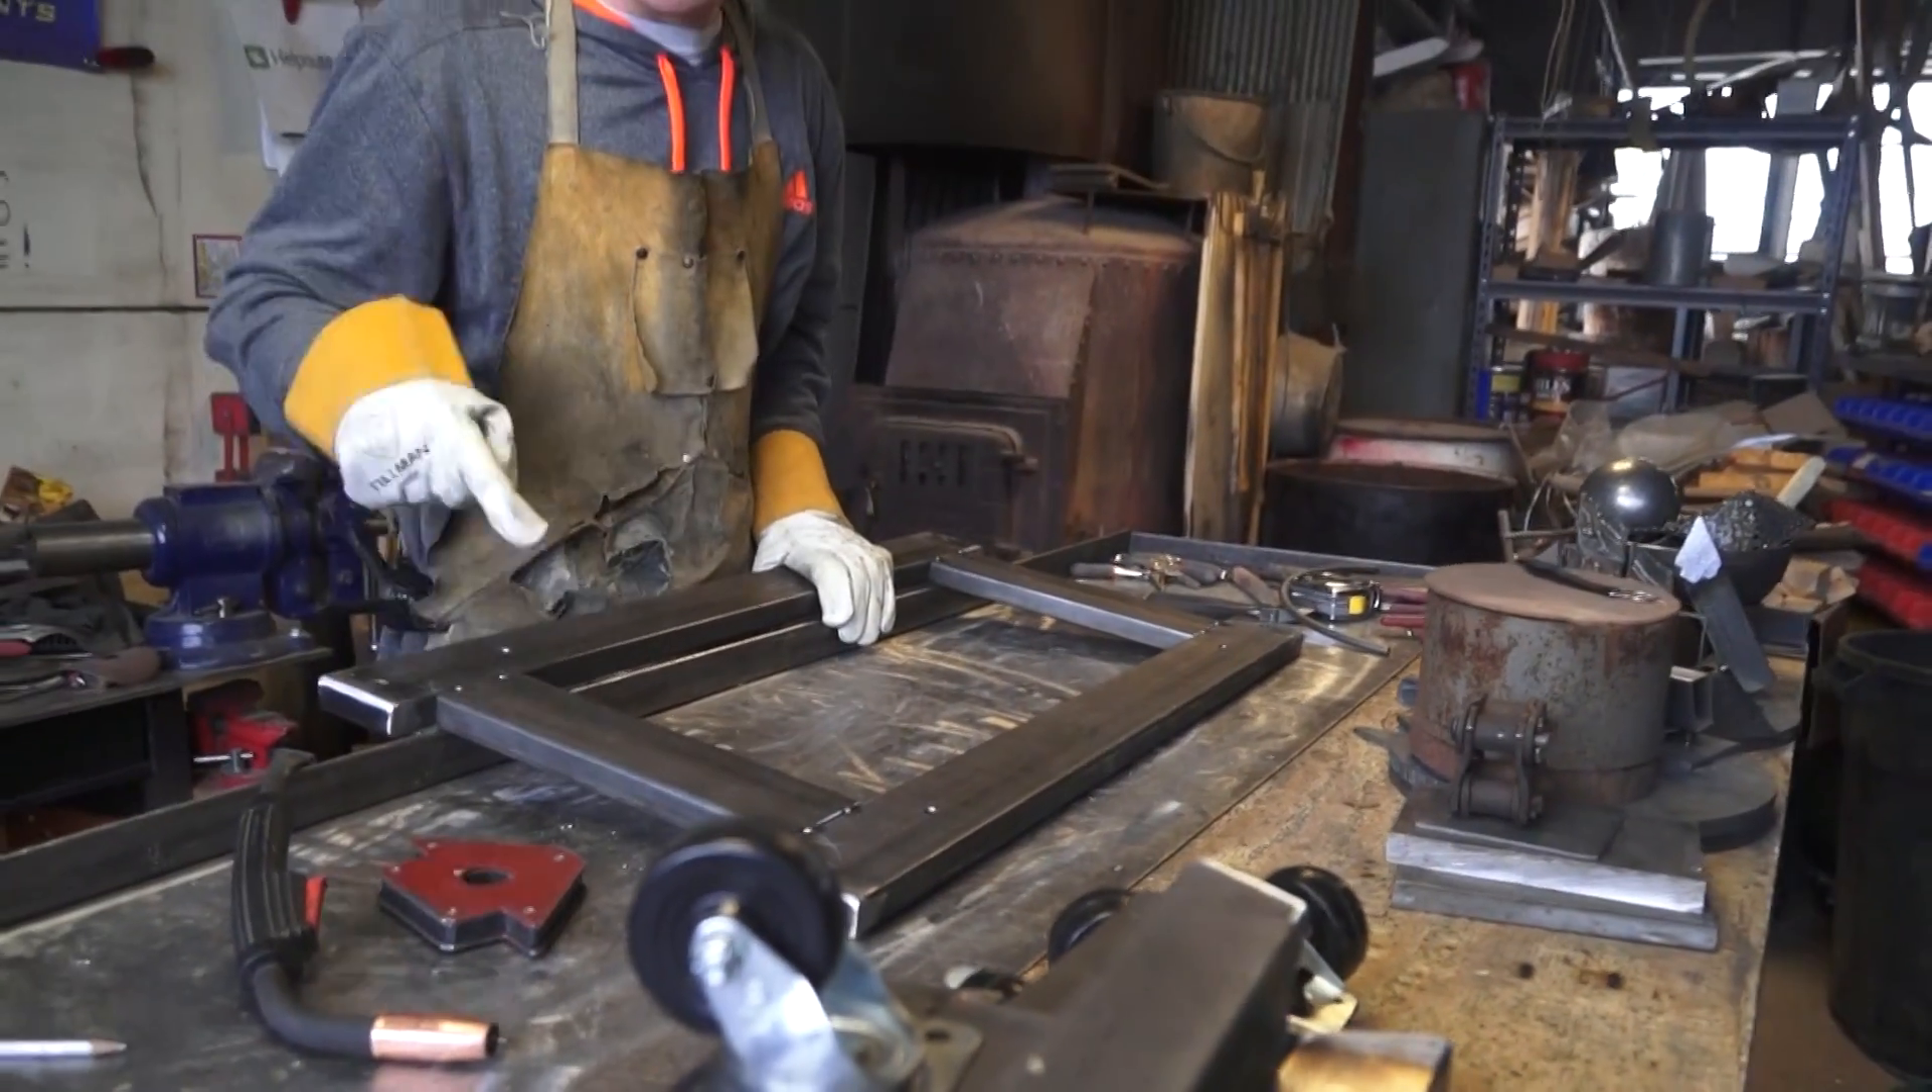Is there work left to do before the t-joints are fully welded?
Yes.